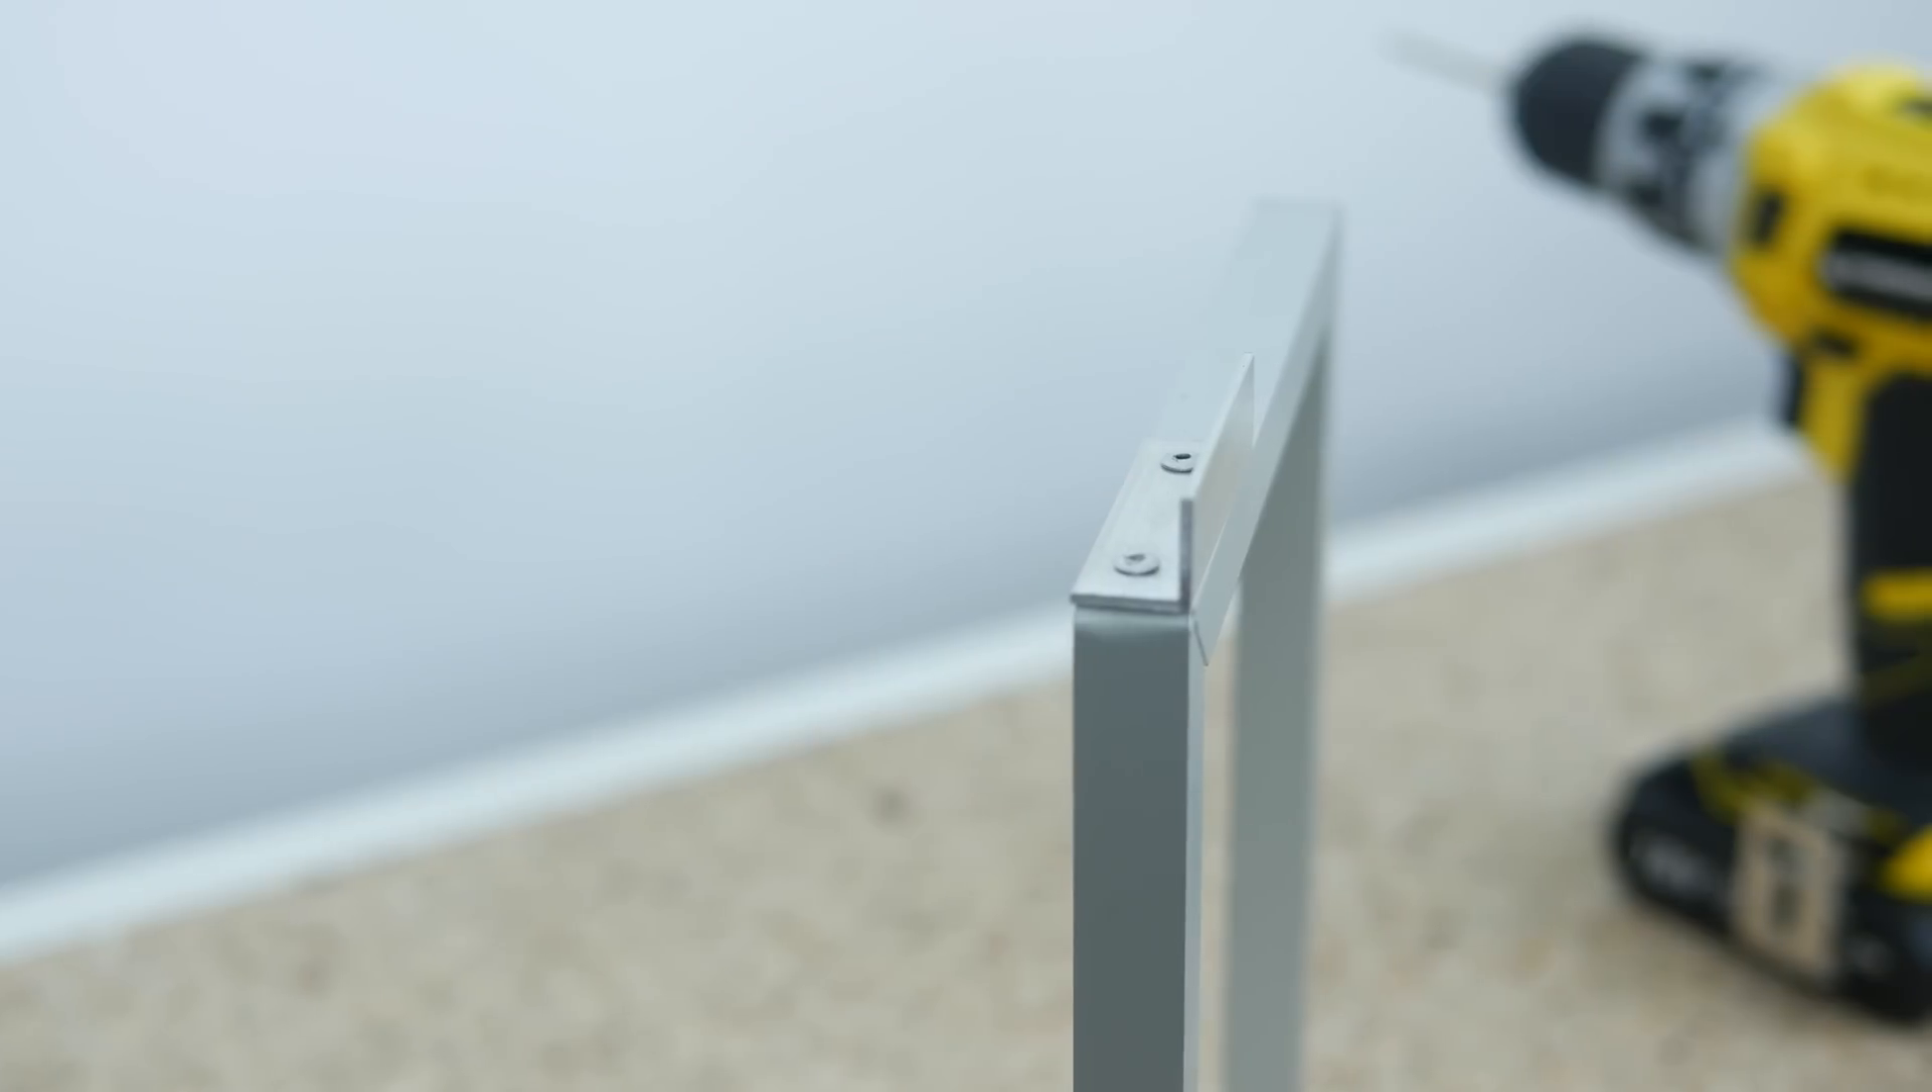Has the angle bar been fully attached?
Yes.